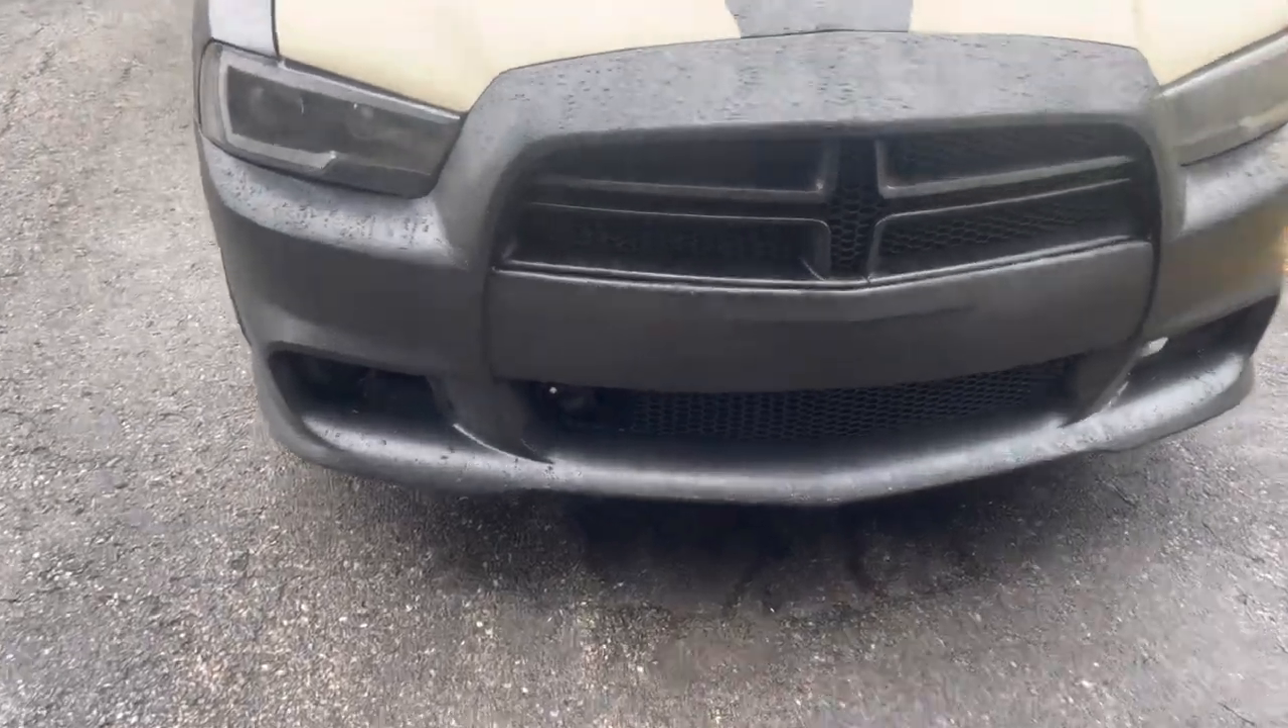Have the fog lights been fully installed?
No.